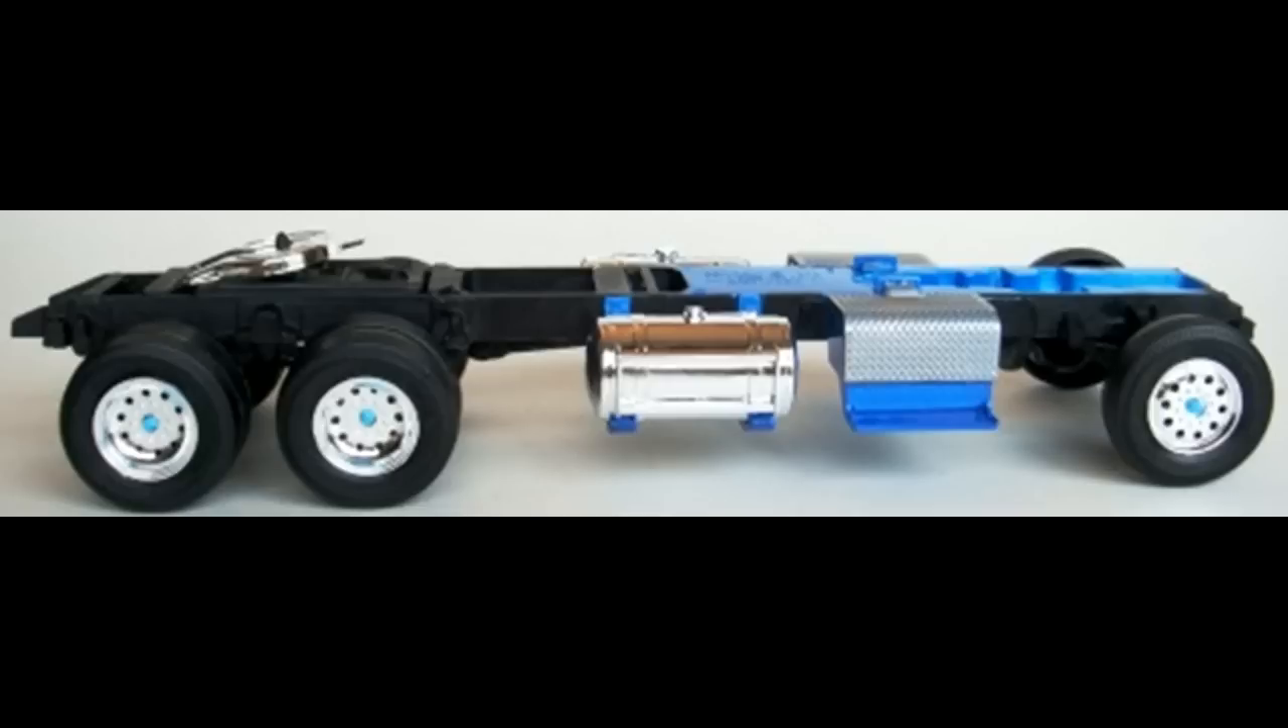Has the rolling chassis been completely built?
Yes.